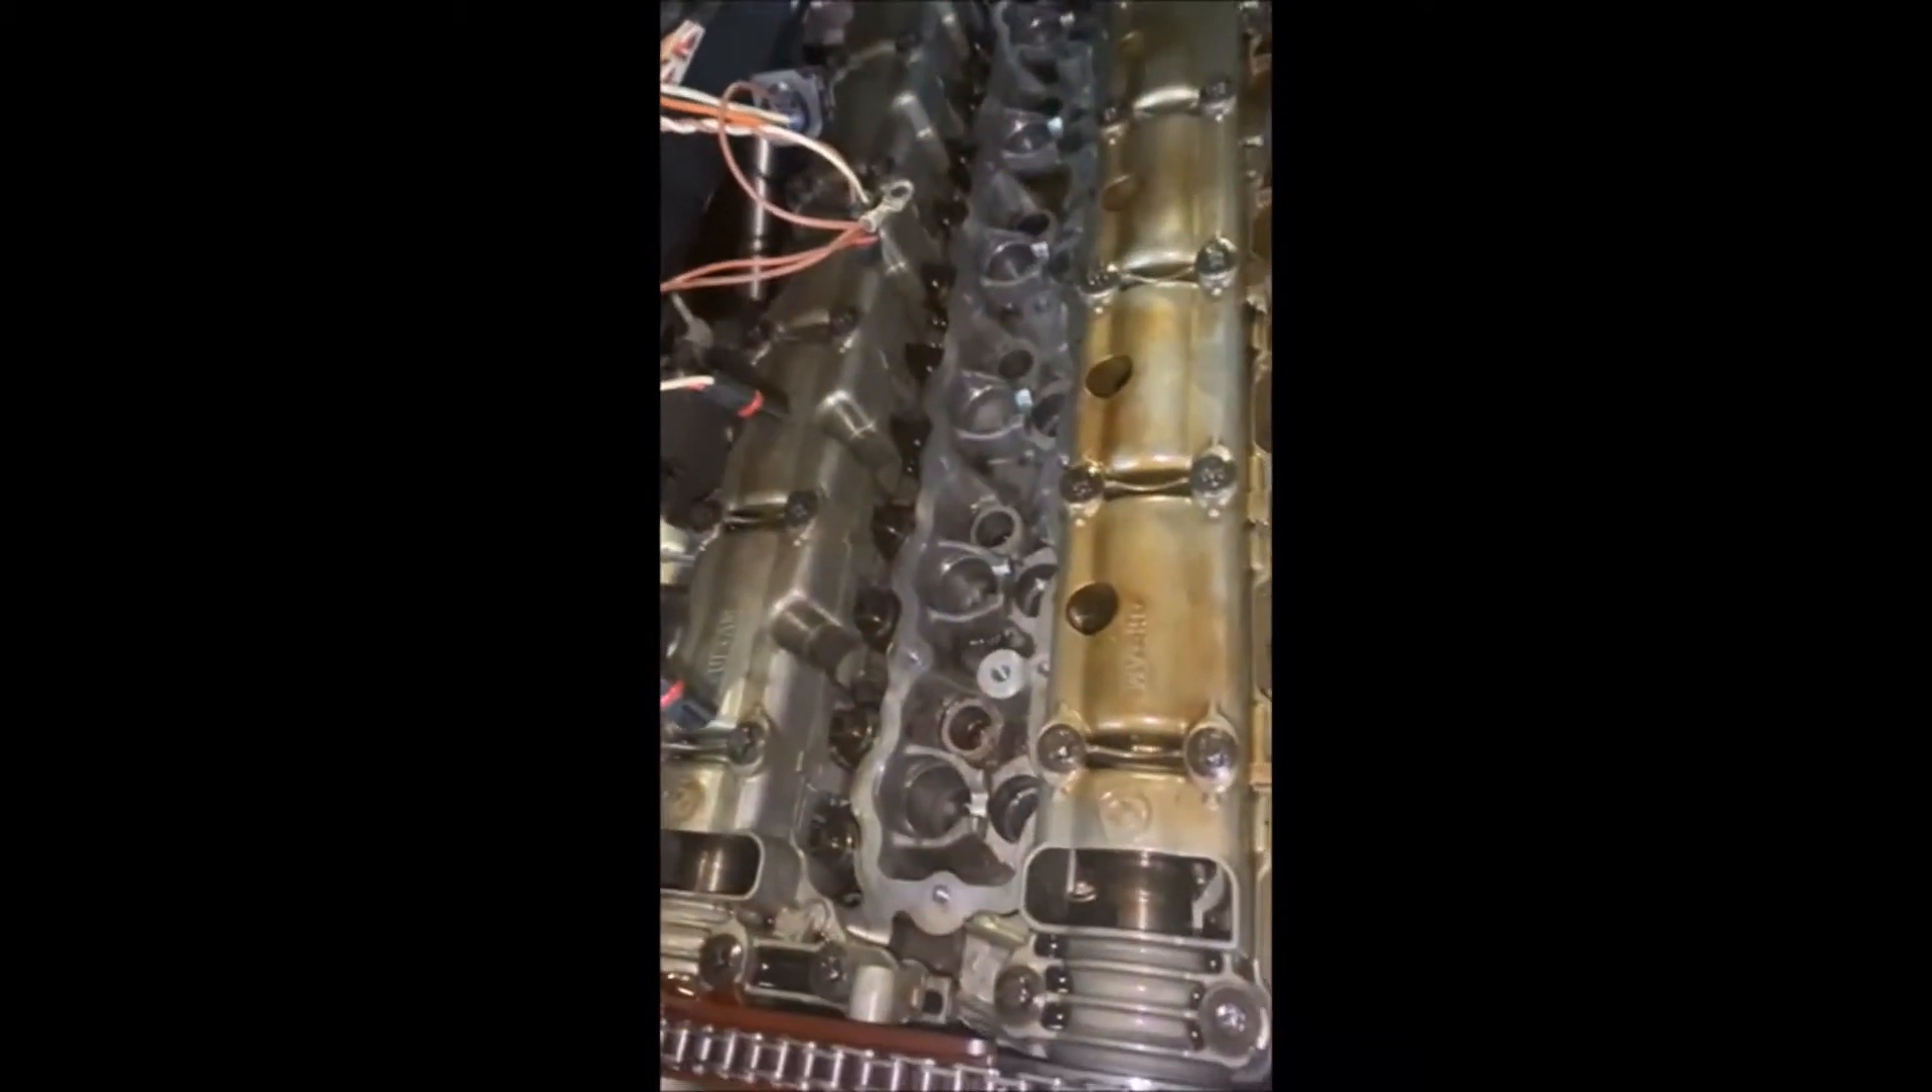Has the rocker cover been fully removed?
Yes.